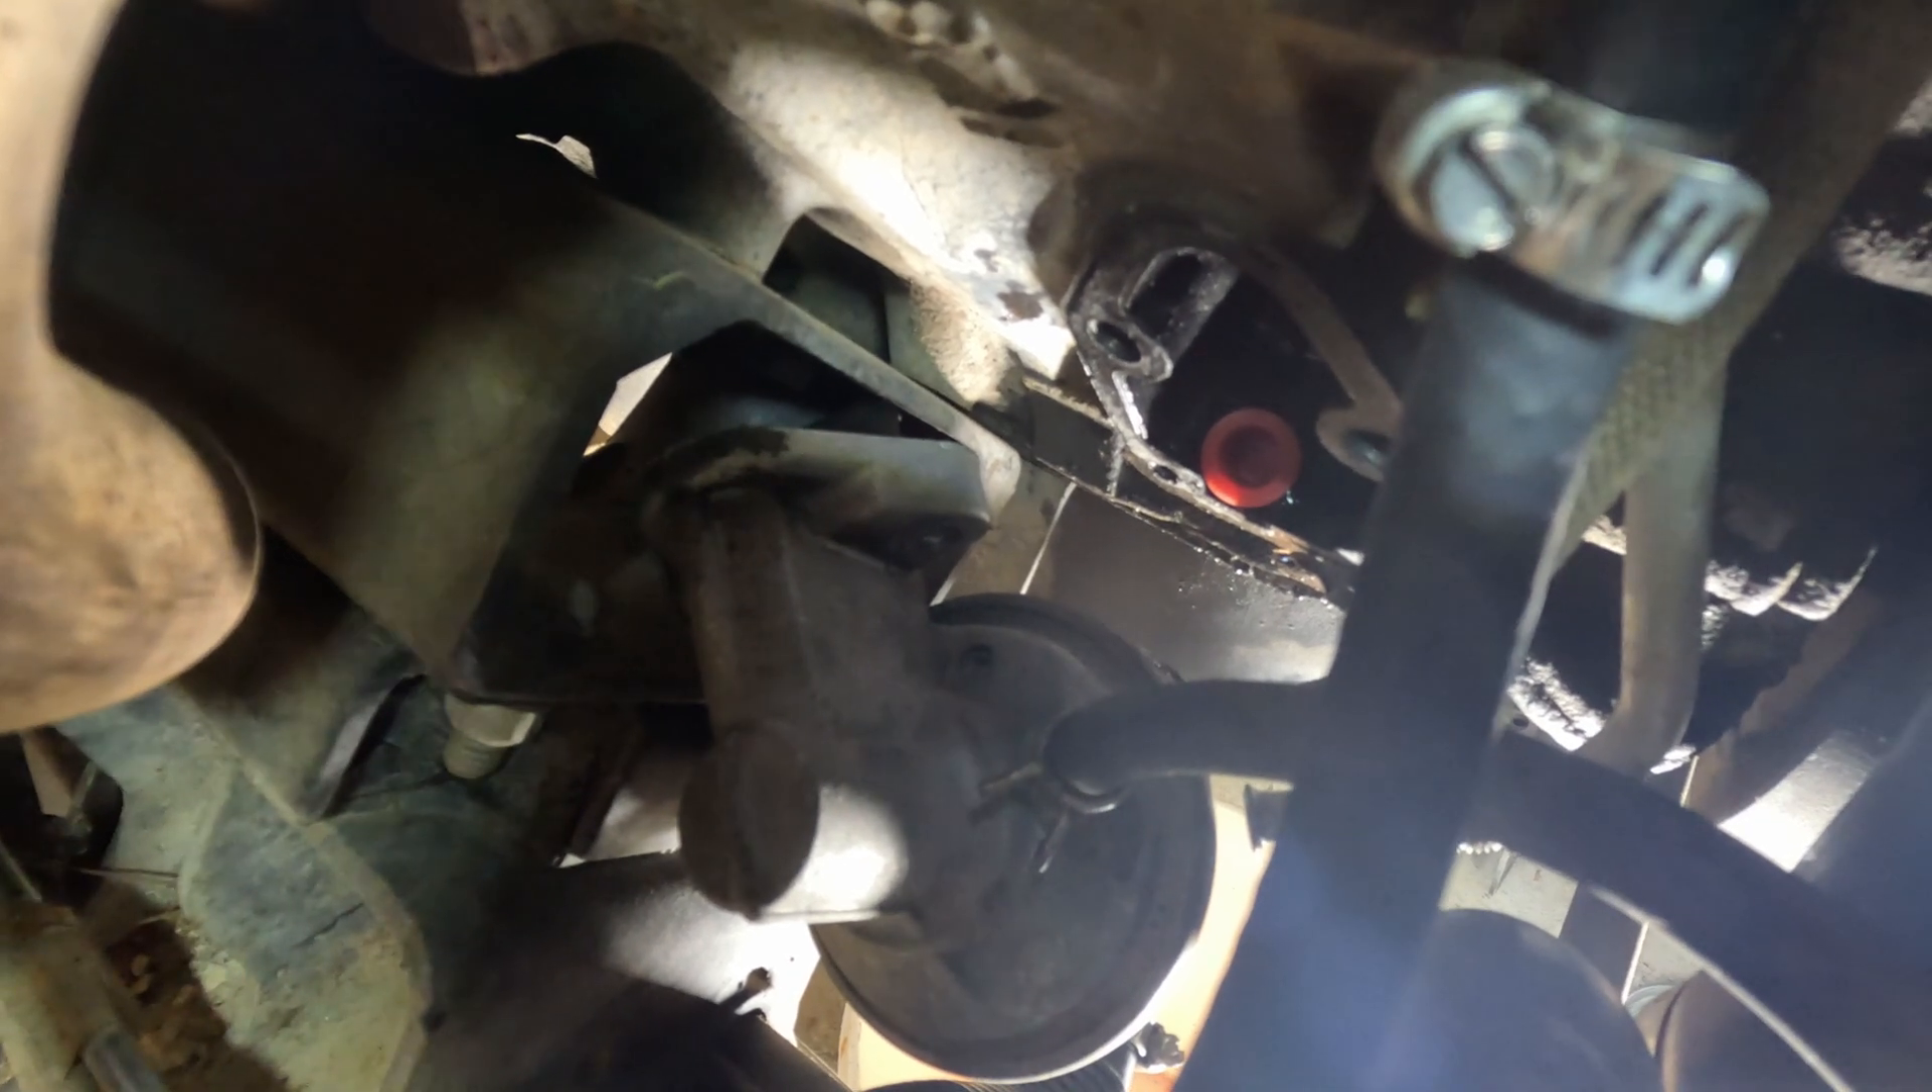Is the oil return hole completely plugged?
Yes.